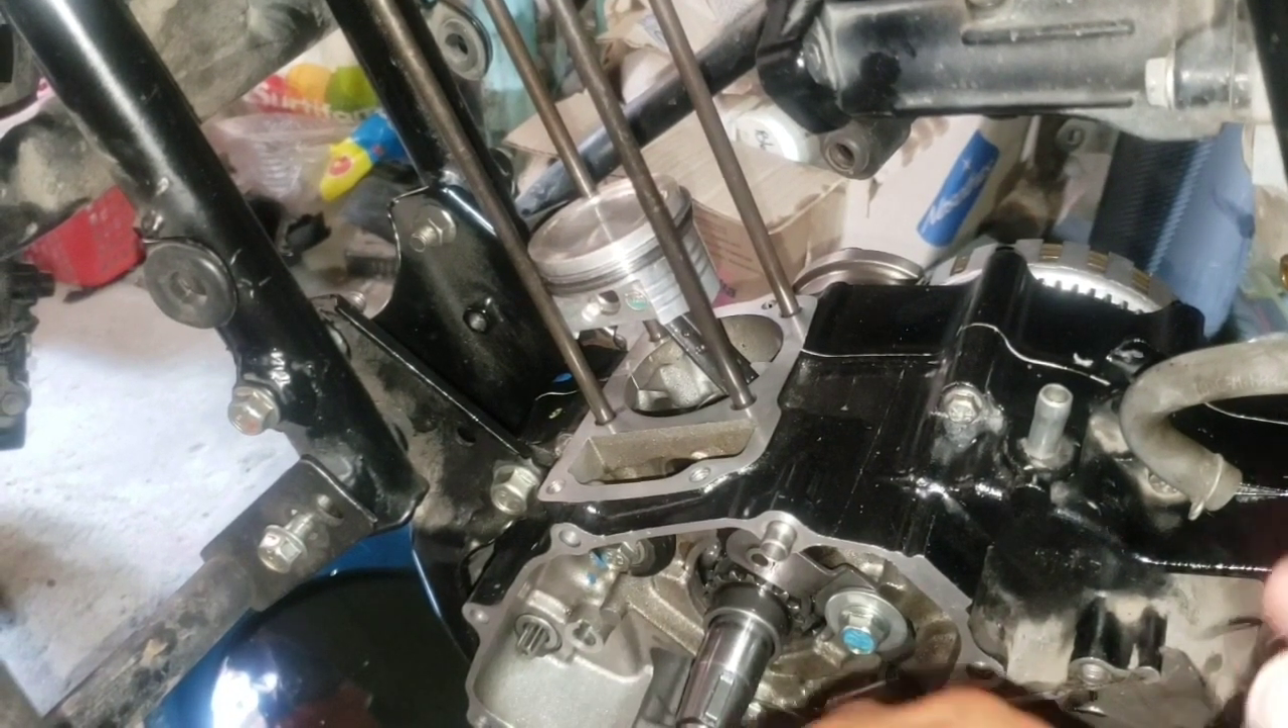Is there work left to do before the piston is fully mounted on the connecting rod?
No.